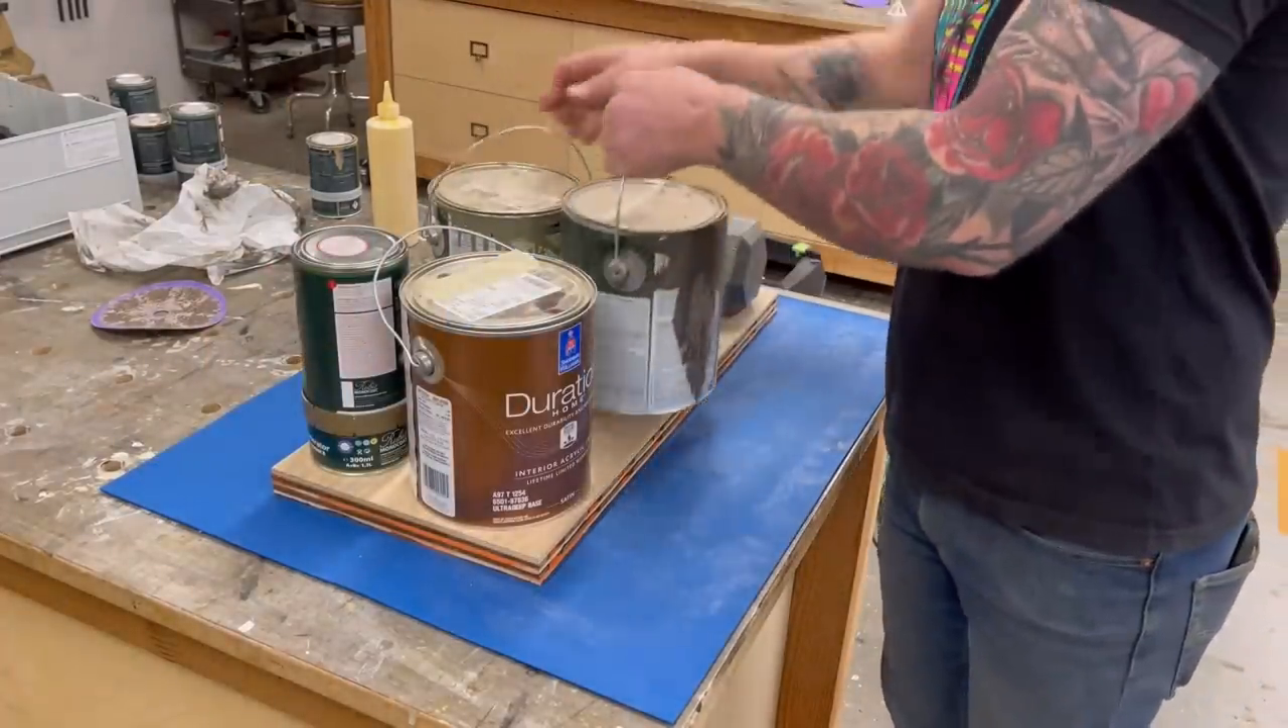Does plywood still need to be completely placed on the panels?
No.